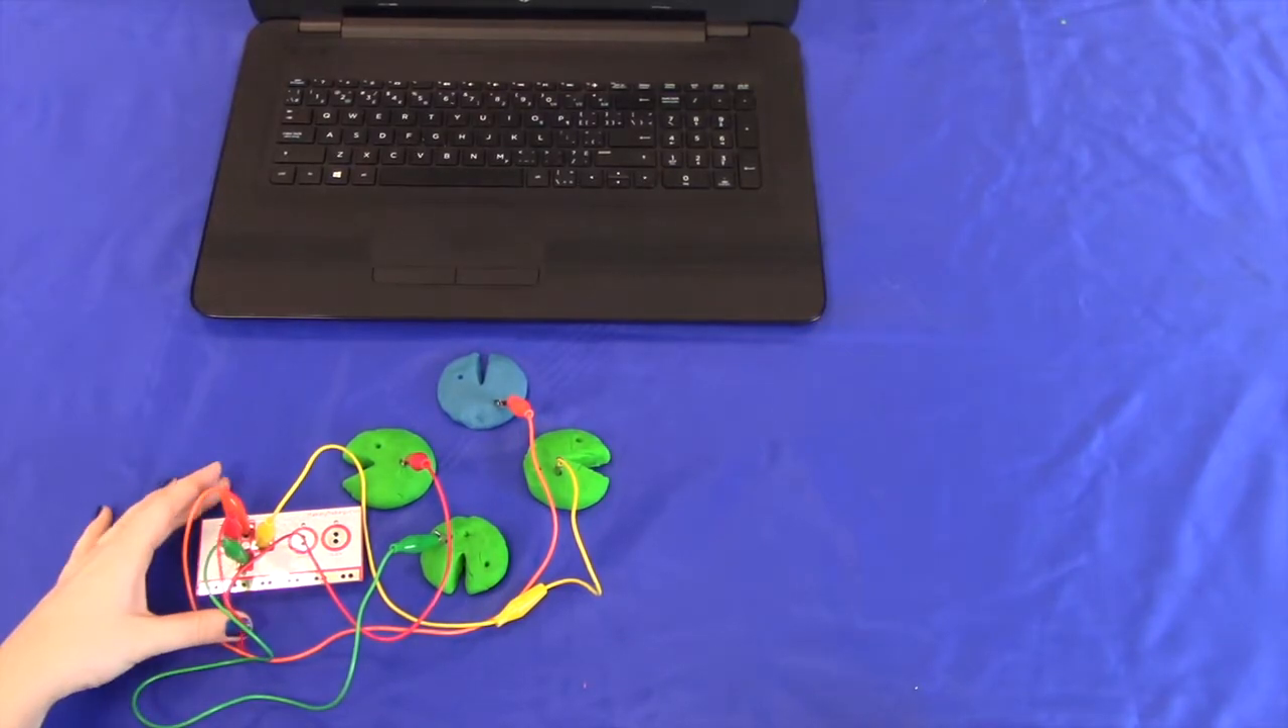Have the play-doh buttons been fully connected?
Yes.